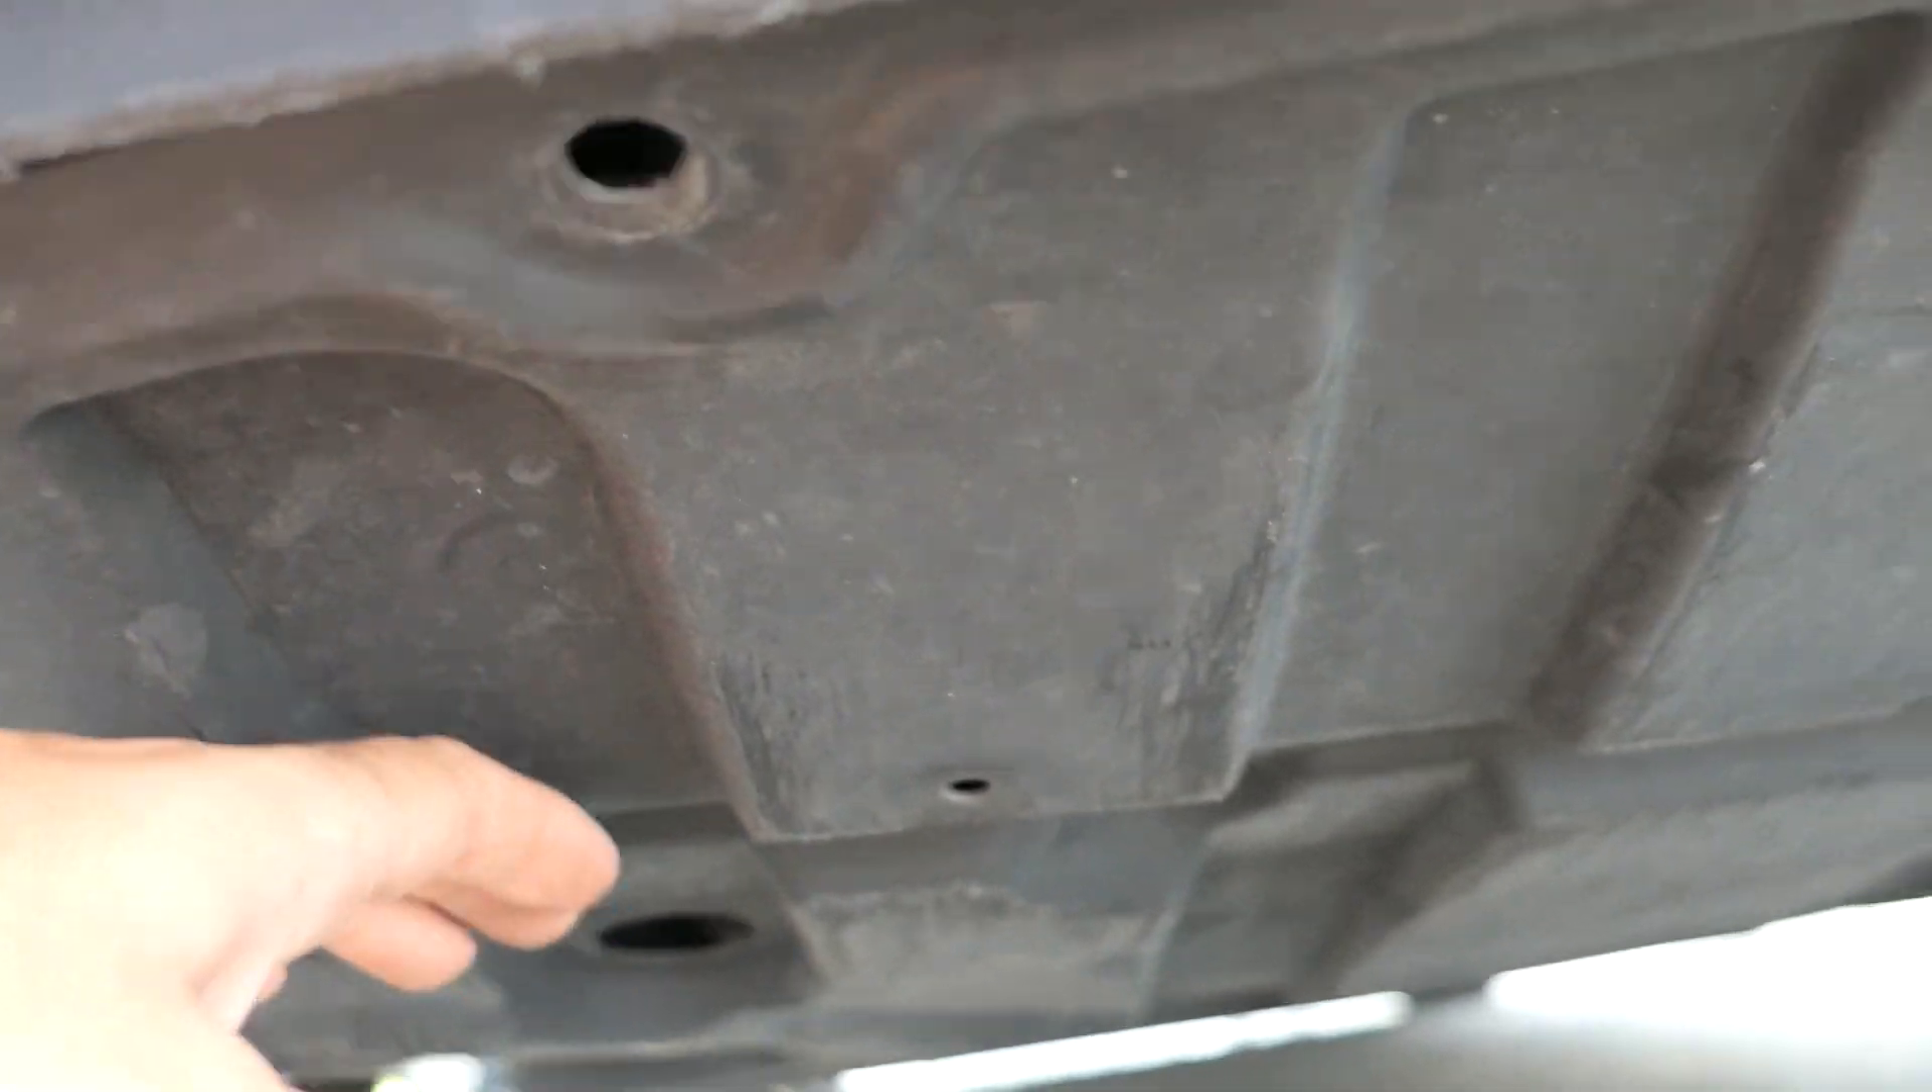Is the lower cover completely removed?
No.